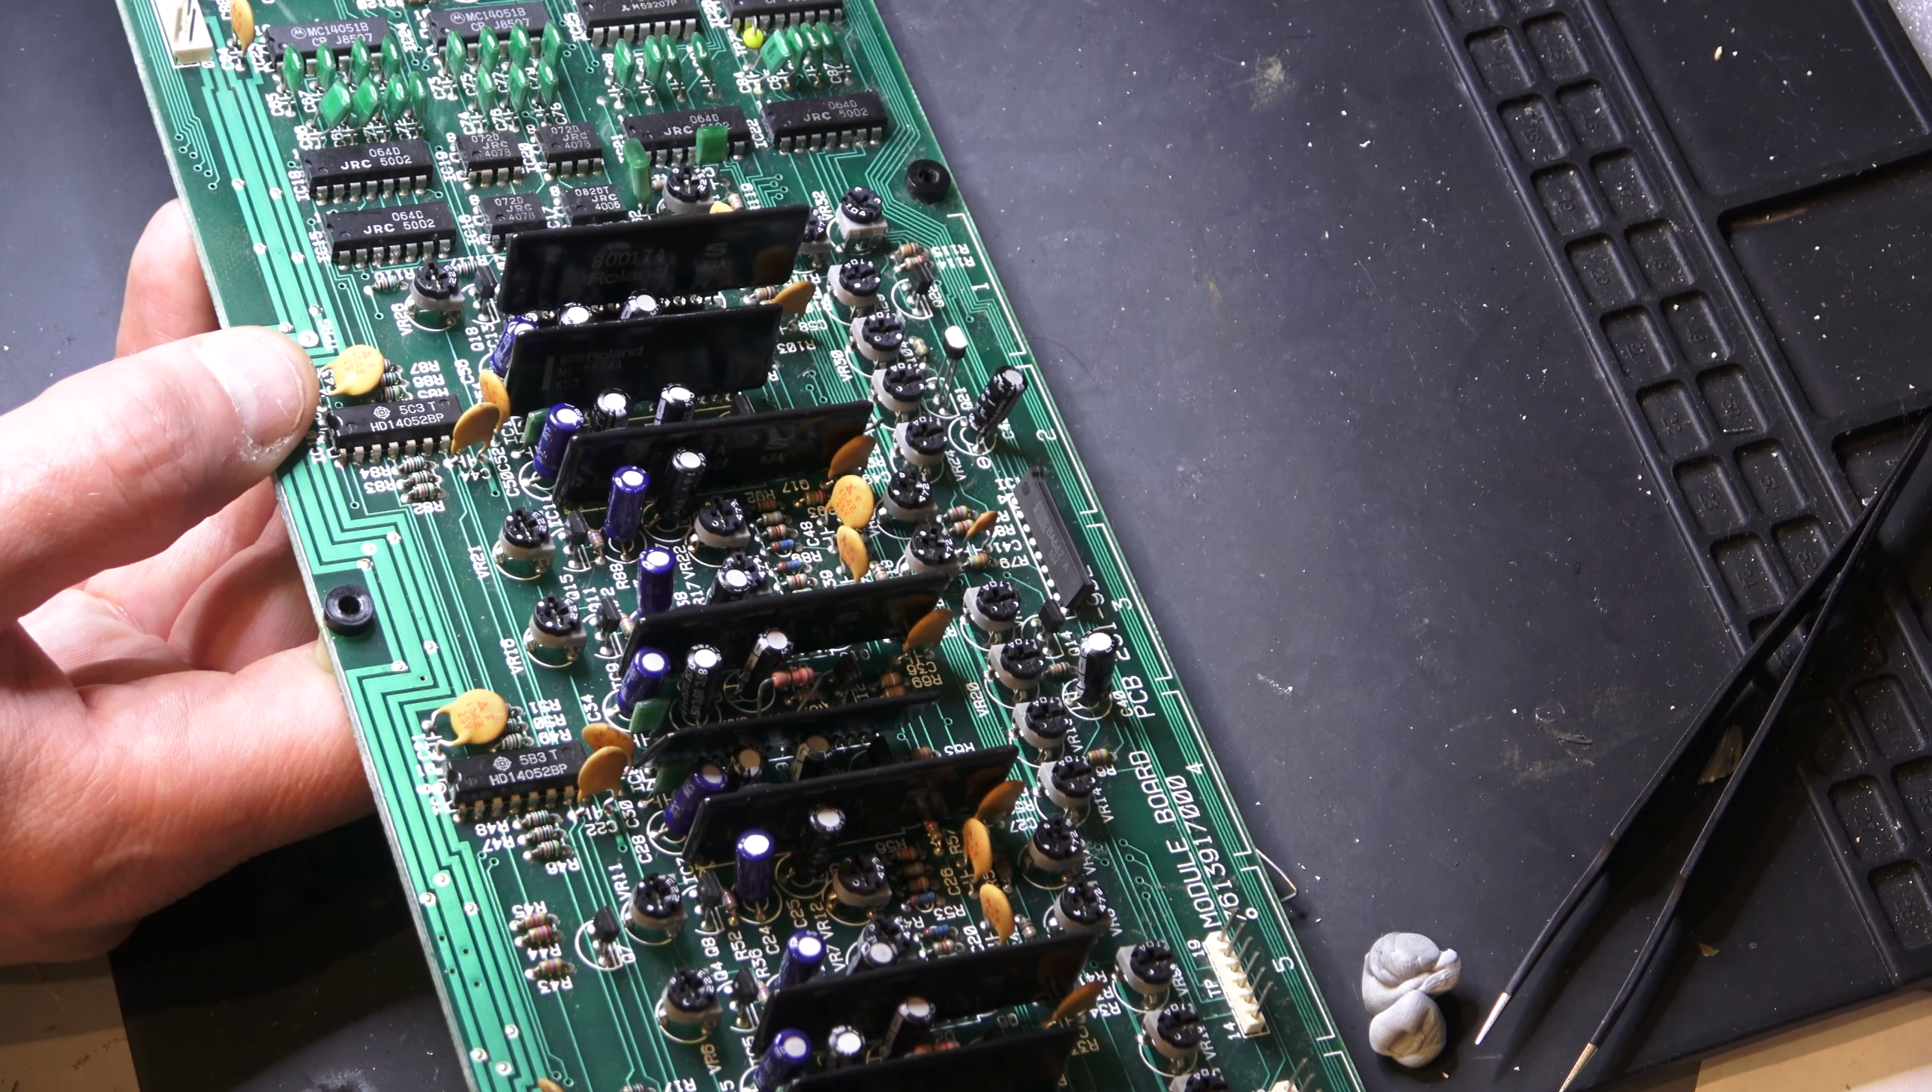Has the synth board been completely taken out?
Yes.